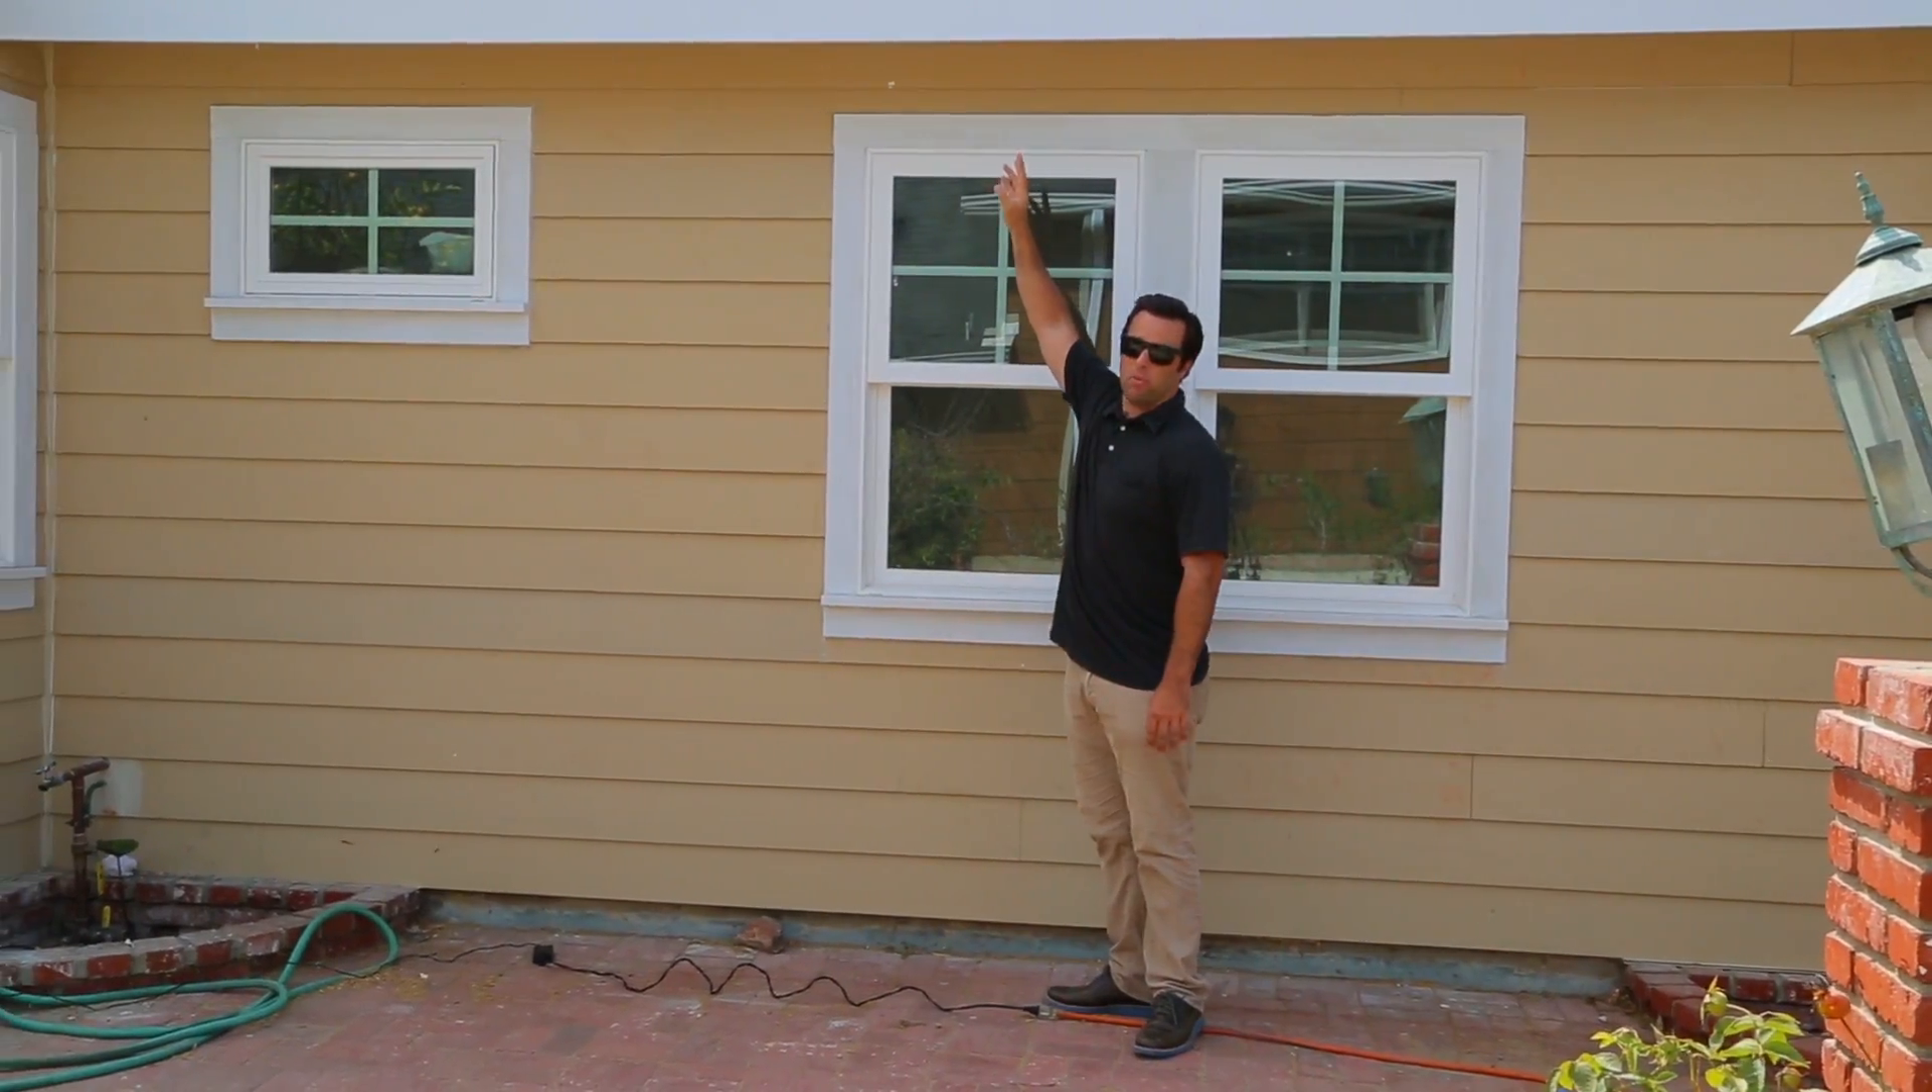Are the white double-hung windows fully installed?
Yes.